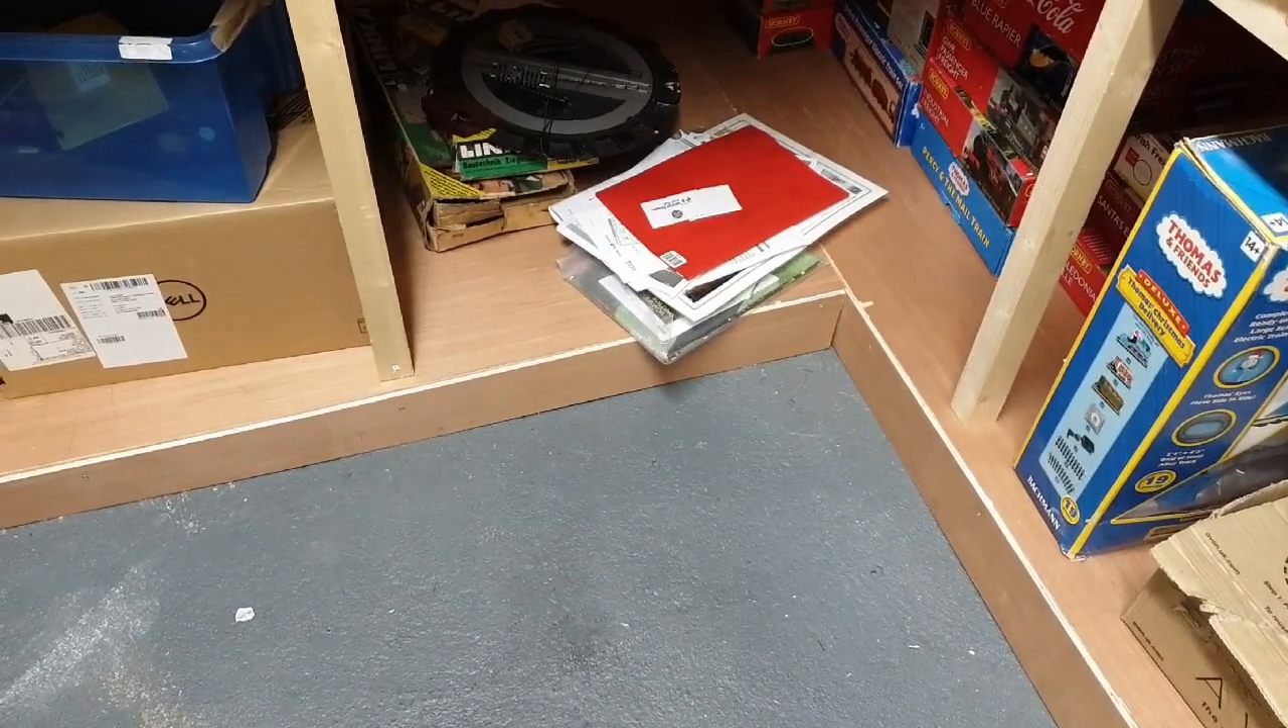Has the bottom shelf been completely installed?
Yes.